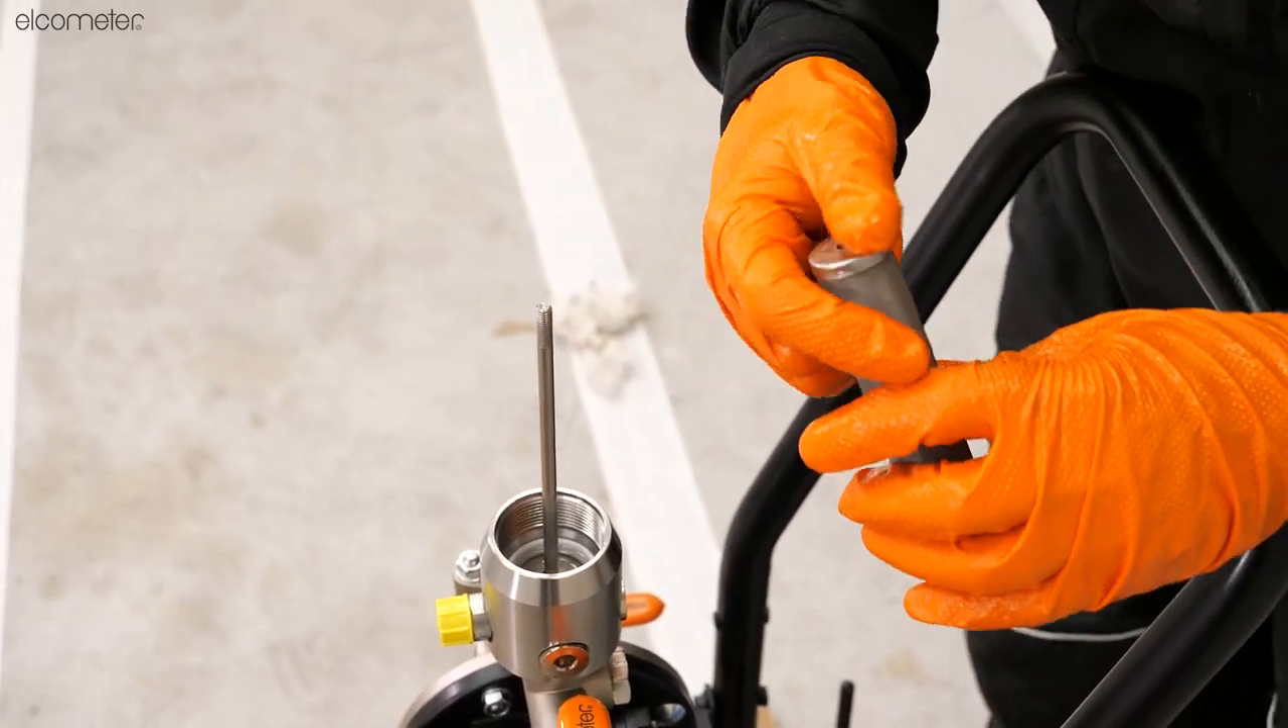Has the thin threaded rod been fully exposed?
Yes.